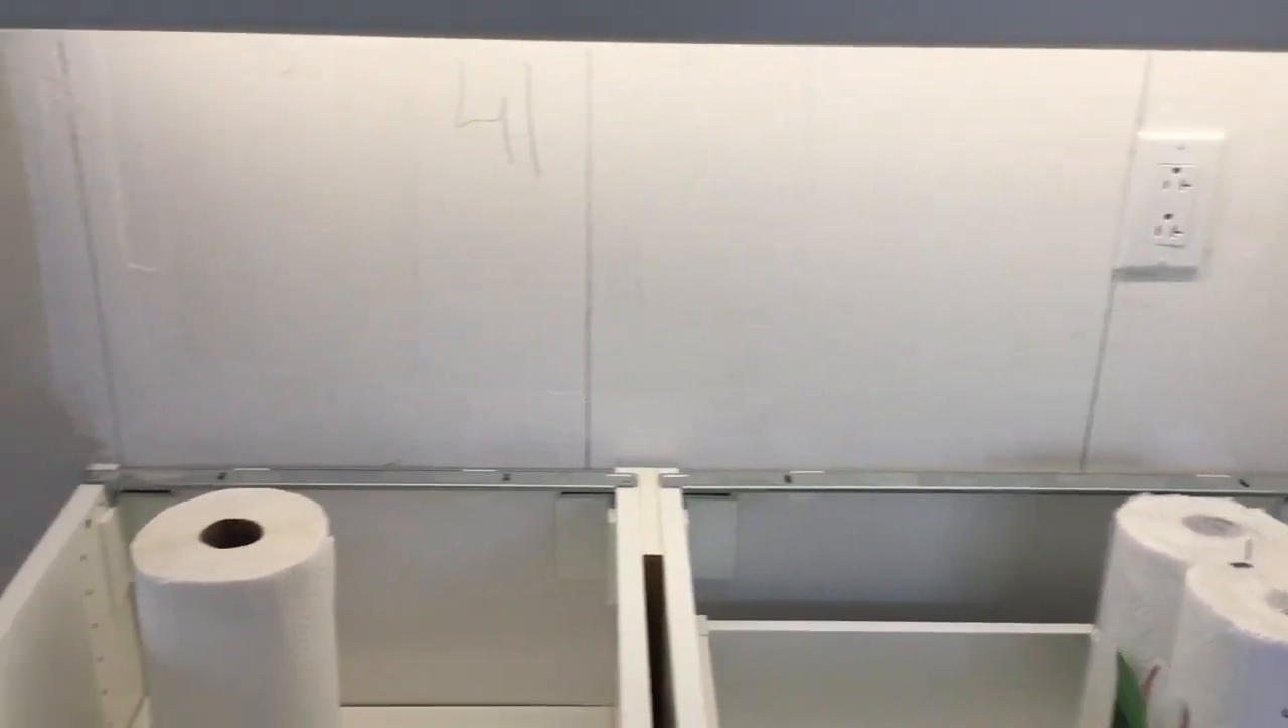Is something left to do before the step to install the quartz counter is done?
Yes.